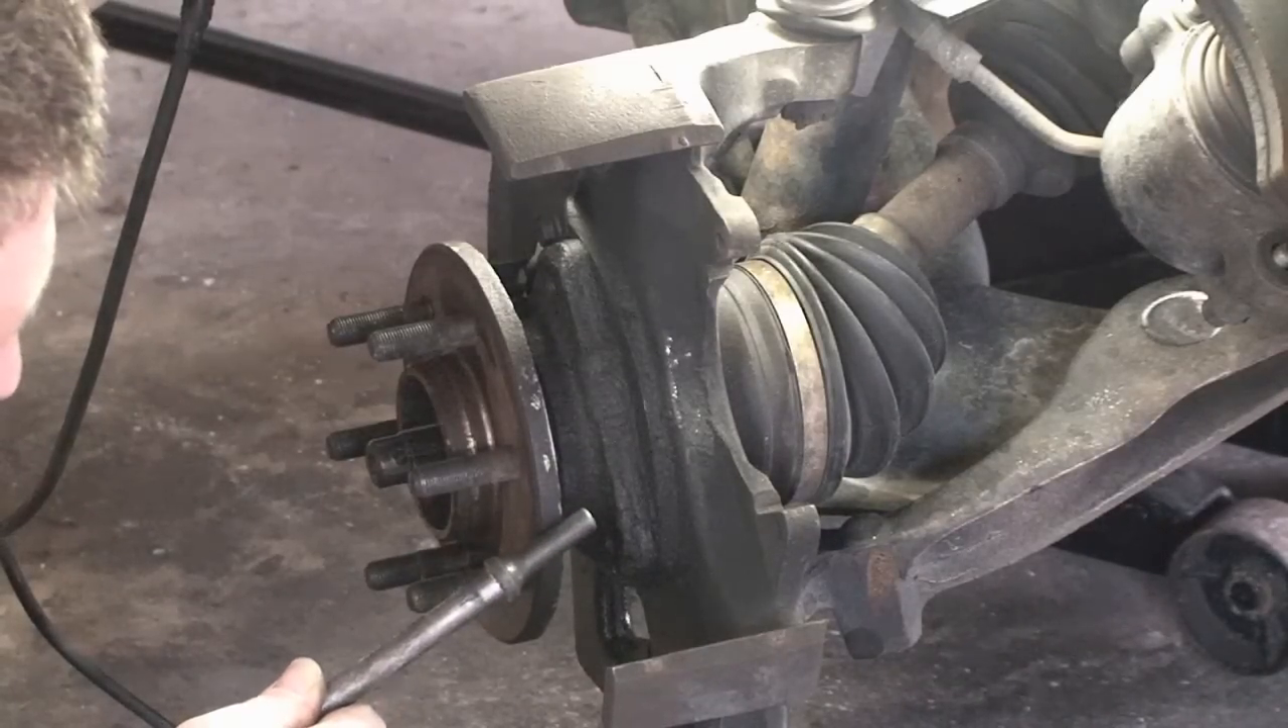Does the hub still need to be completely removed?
Yes.